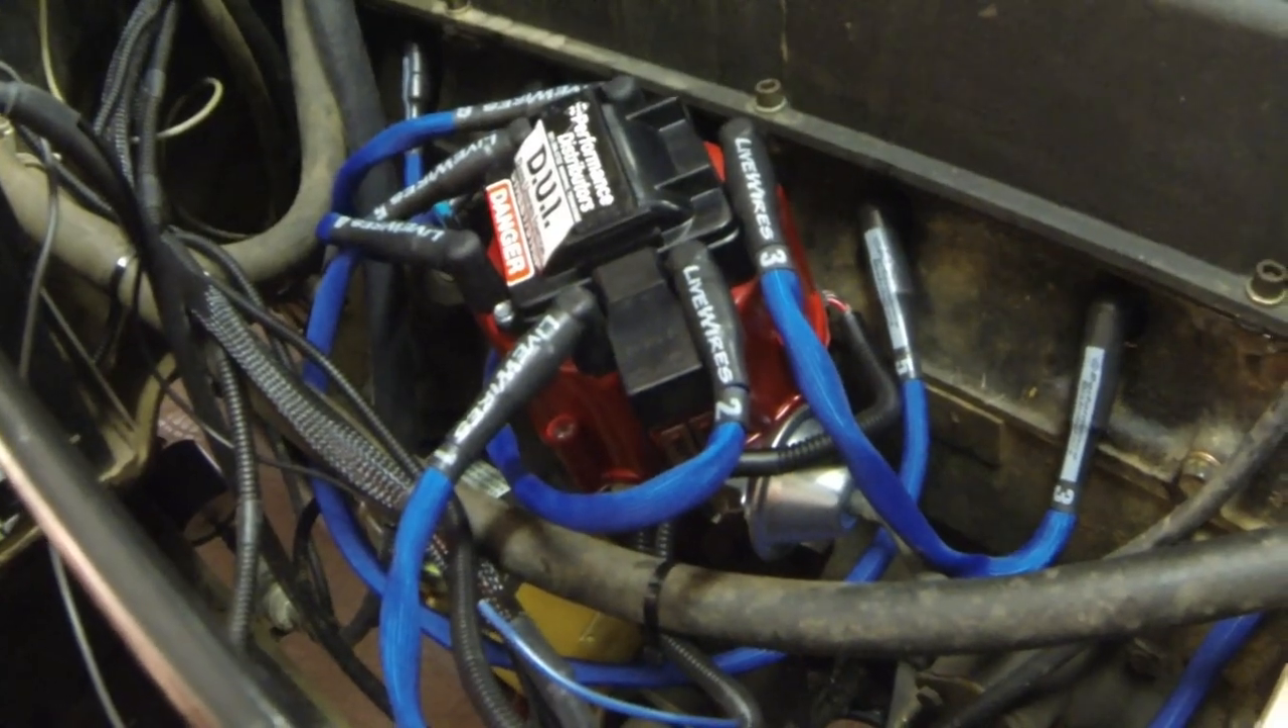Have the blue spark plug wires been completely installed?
Yes.